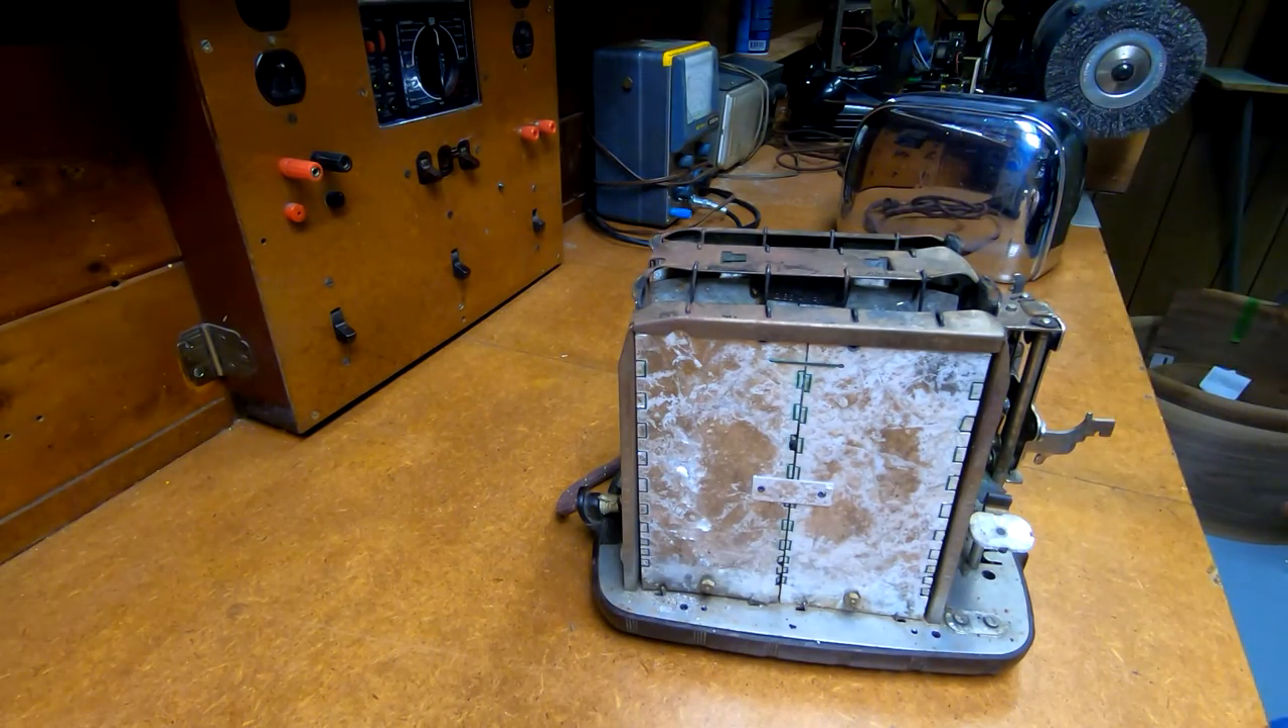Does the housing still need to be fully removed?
No.